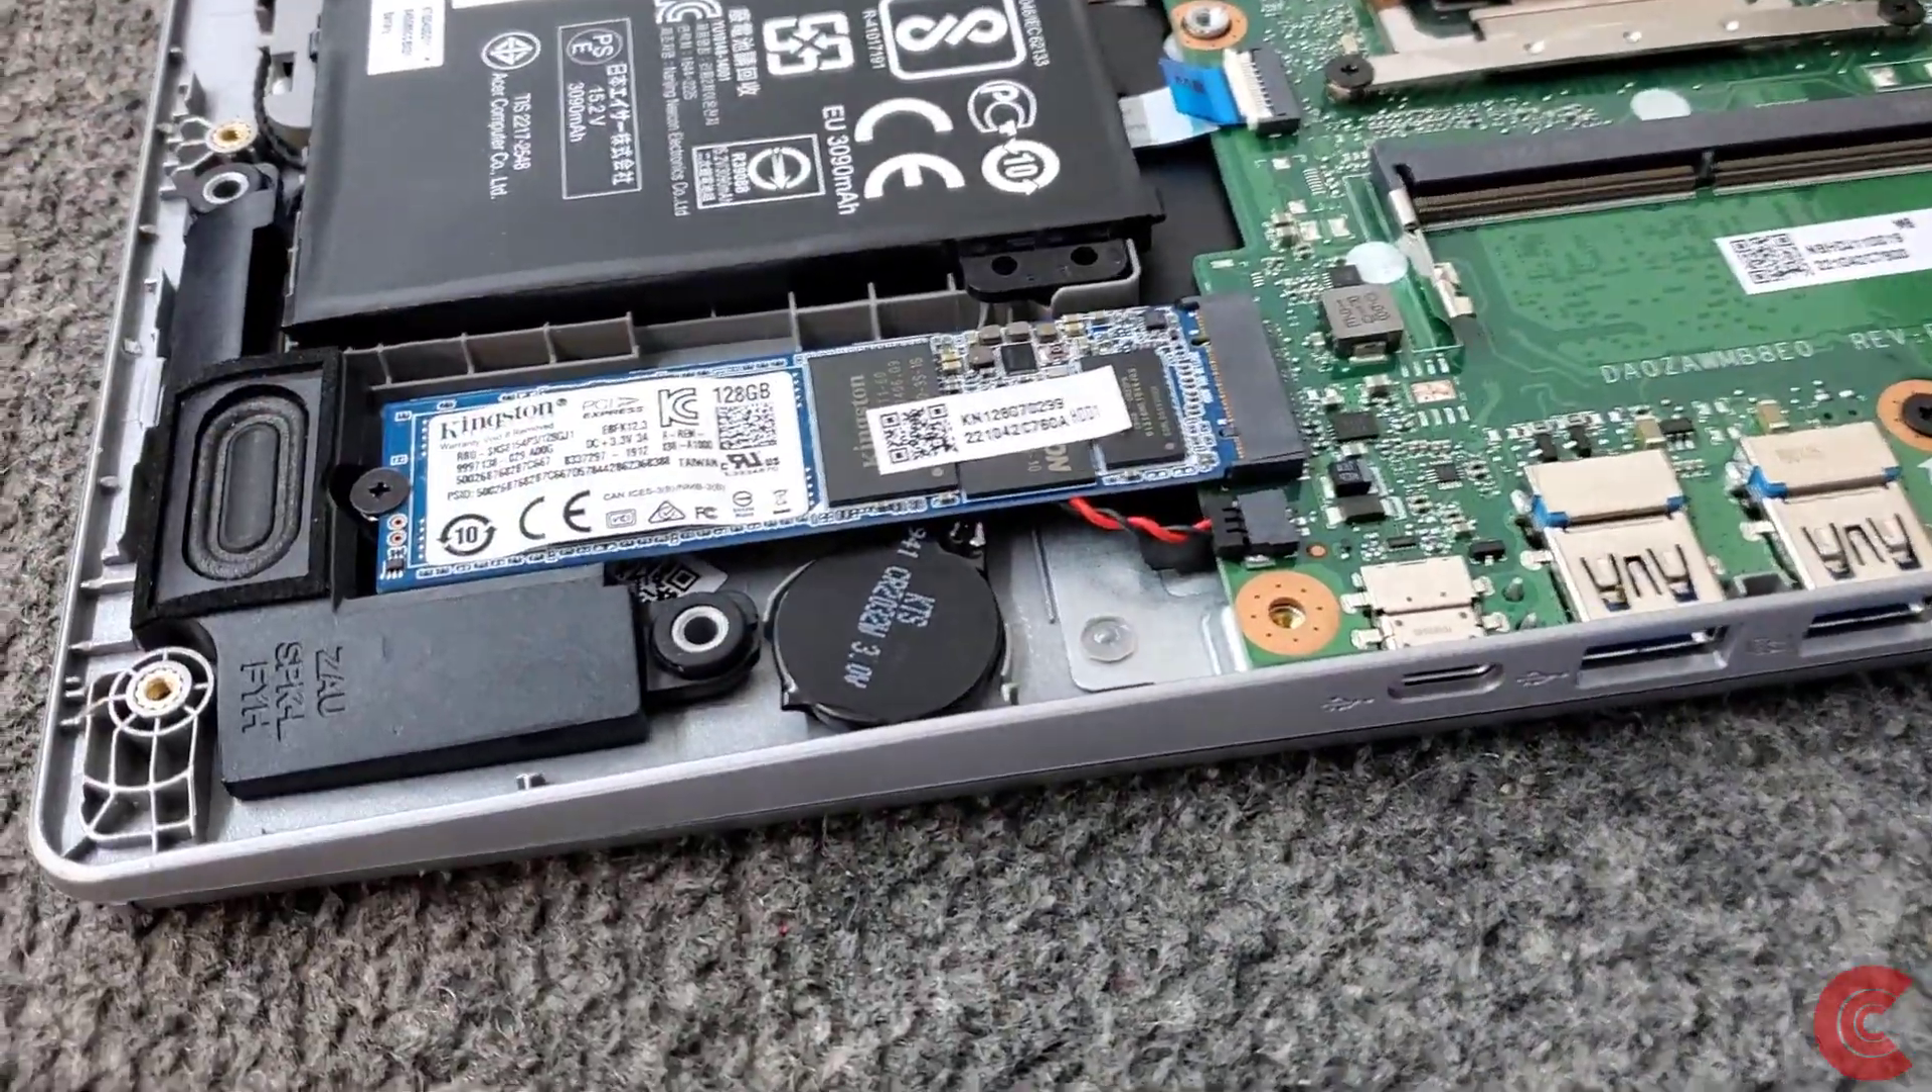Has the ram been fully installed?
No.